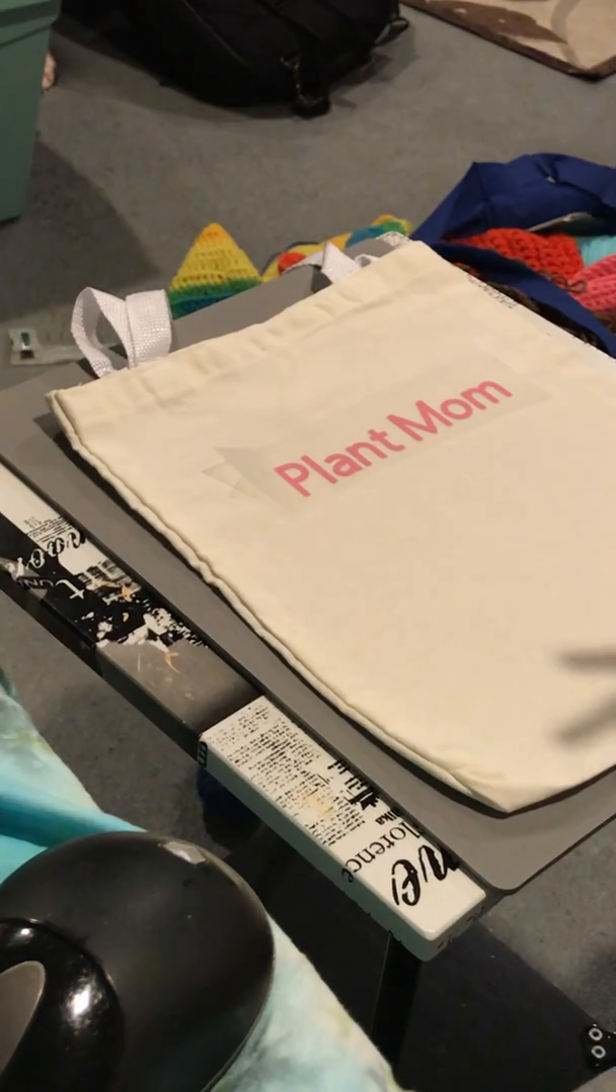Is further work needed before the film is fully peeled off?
Yes.